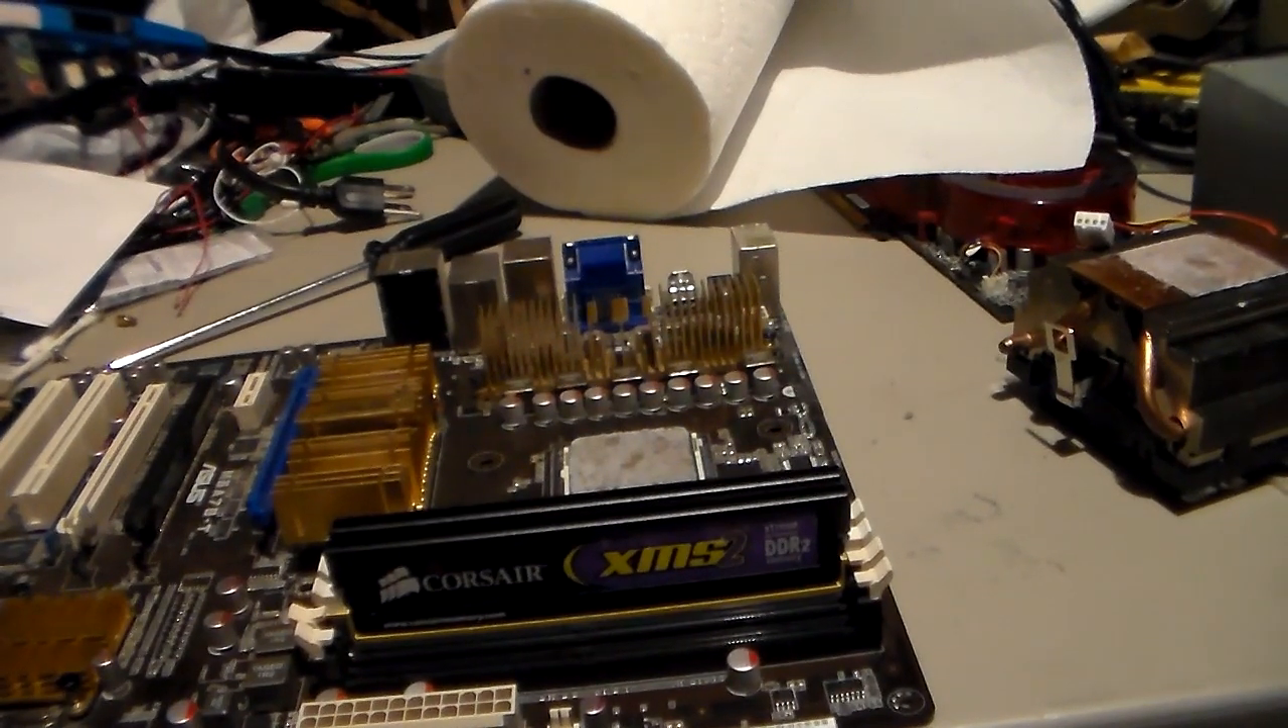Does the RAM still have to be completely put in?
No.